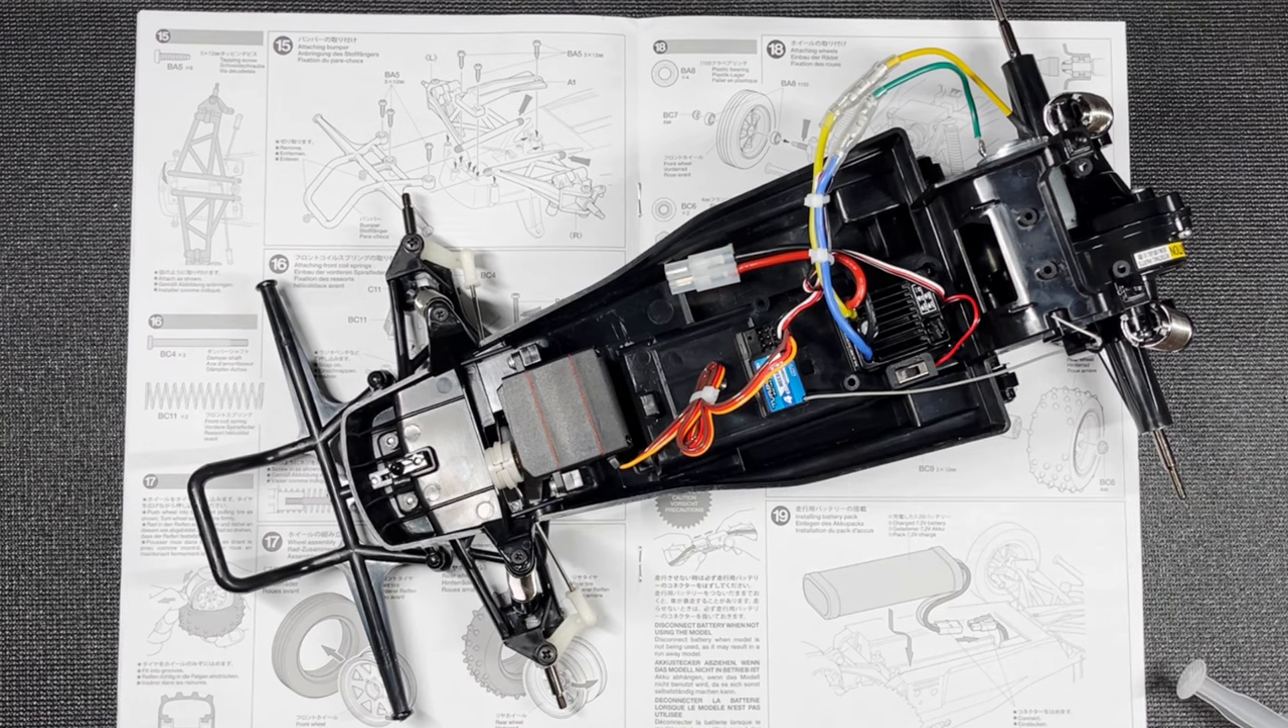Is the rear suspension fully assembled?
Yes.